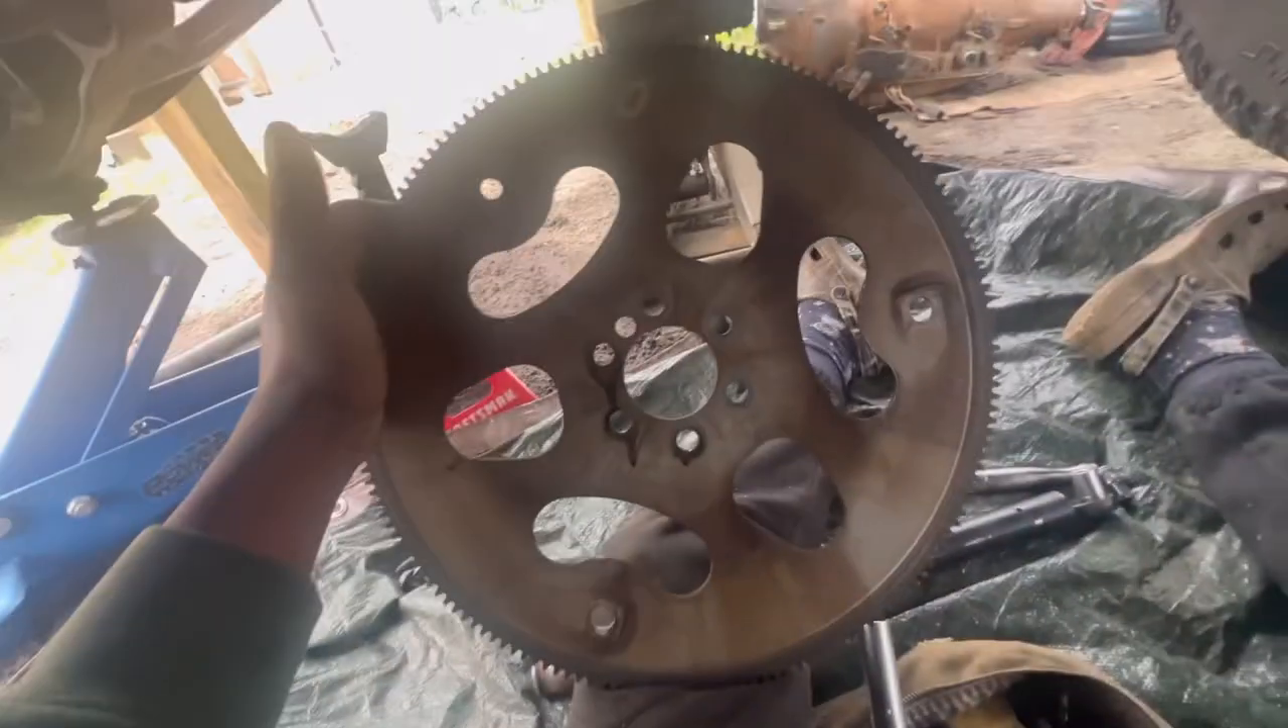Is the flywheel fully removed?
Yes.